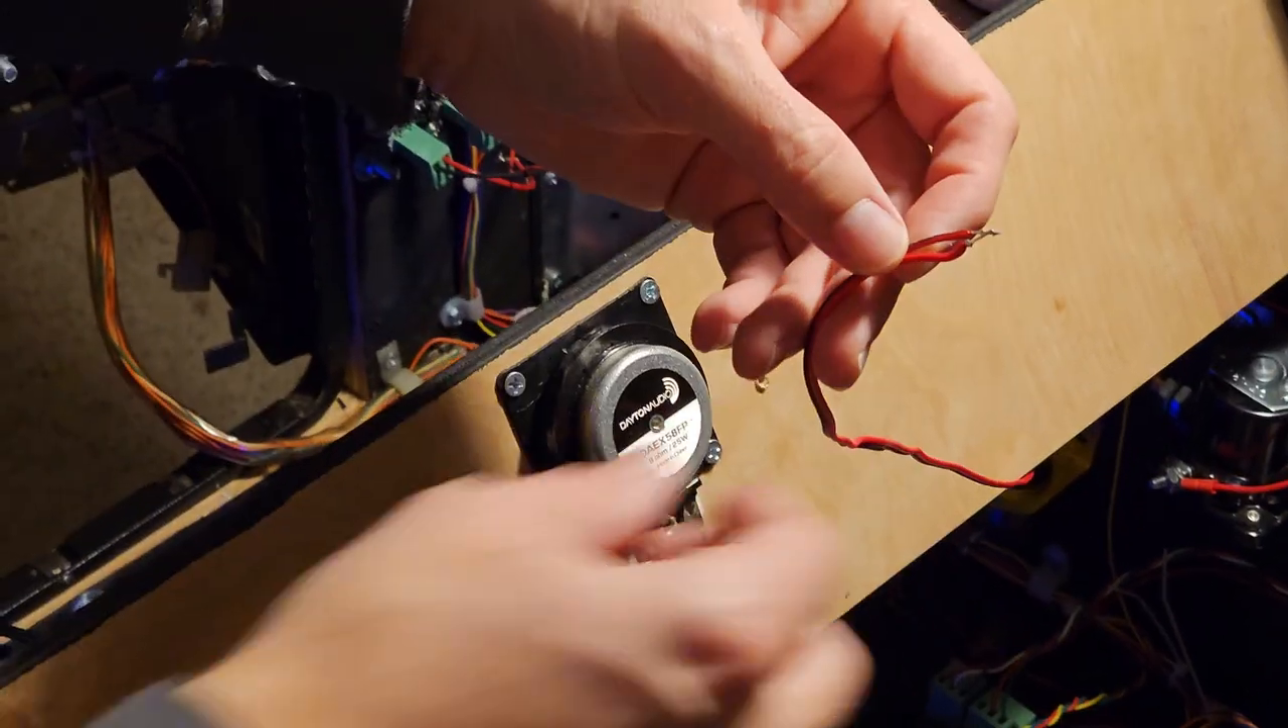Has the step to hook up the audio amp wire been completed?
No.